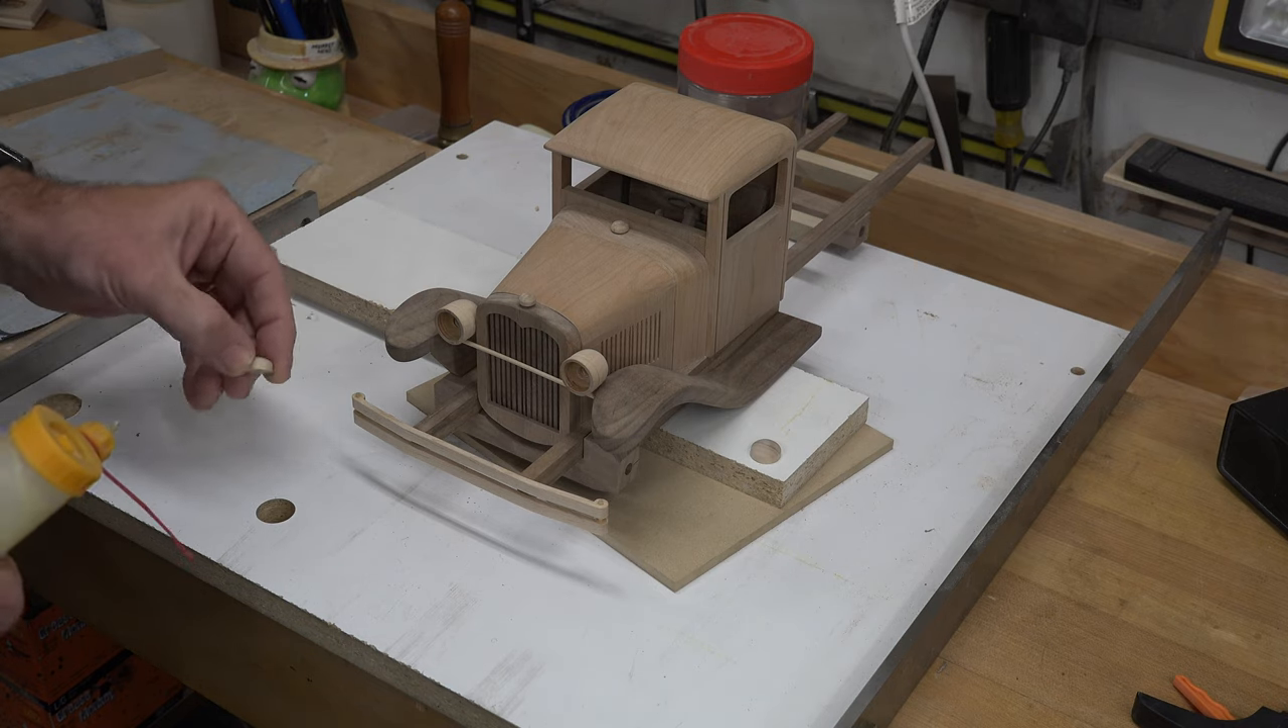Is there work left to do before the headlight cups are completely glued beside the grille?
No.